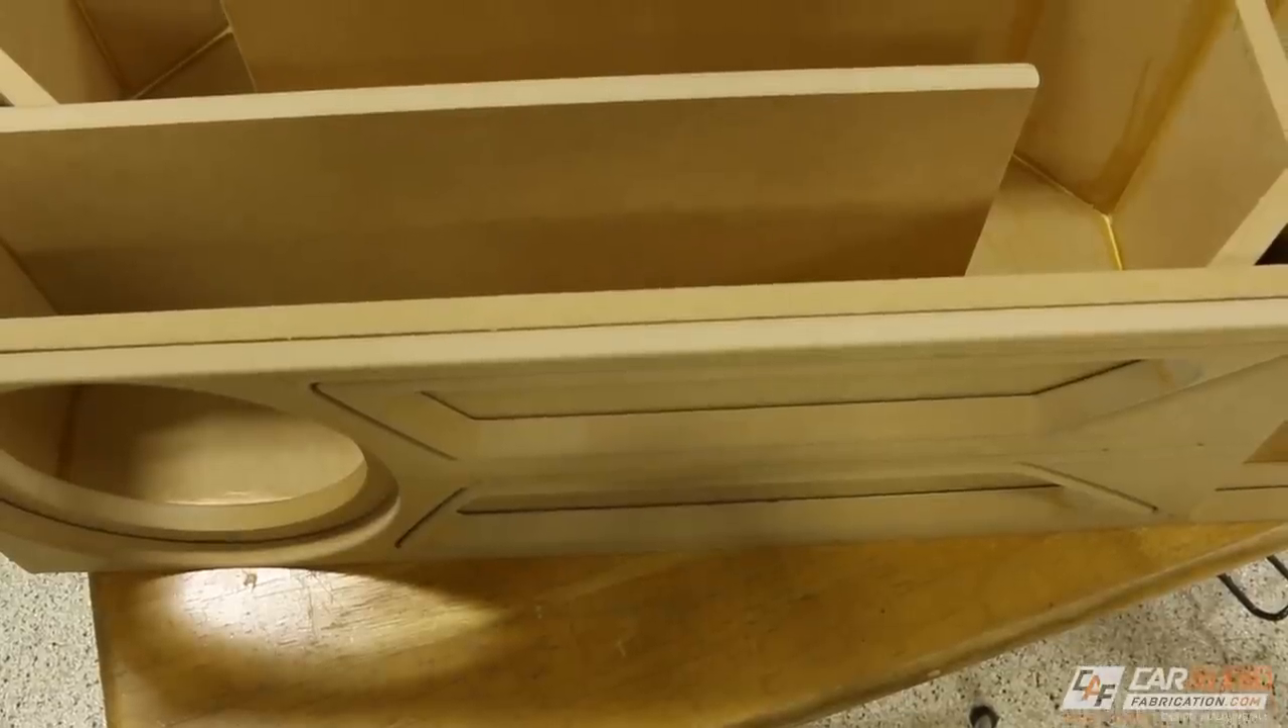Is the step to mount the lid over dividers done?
No.